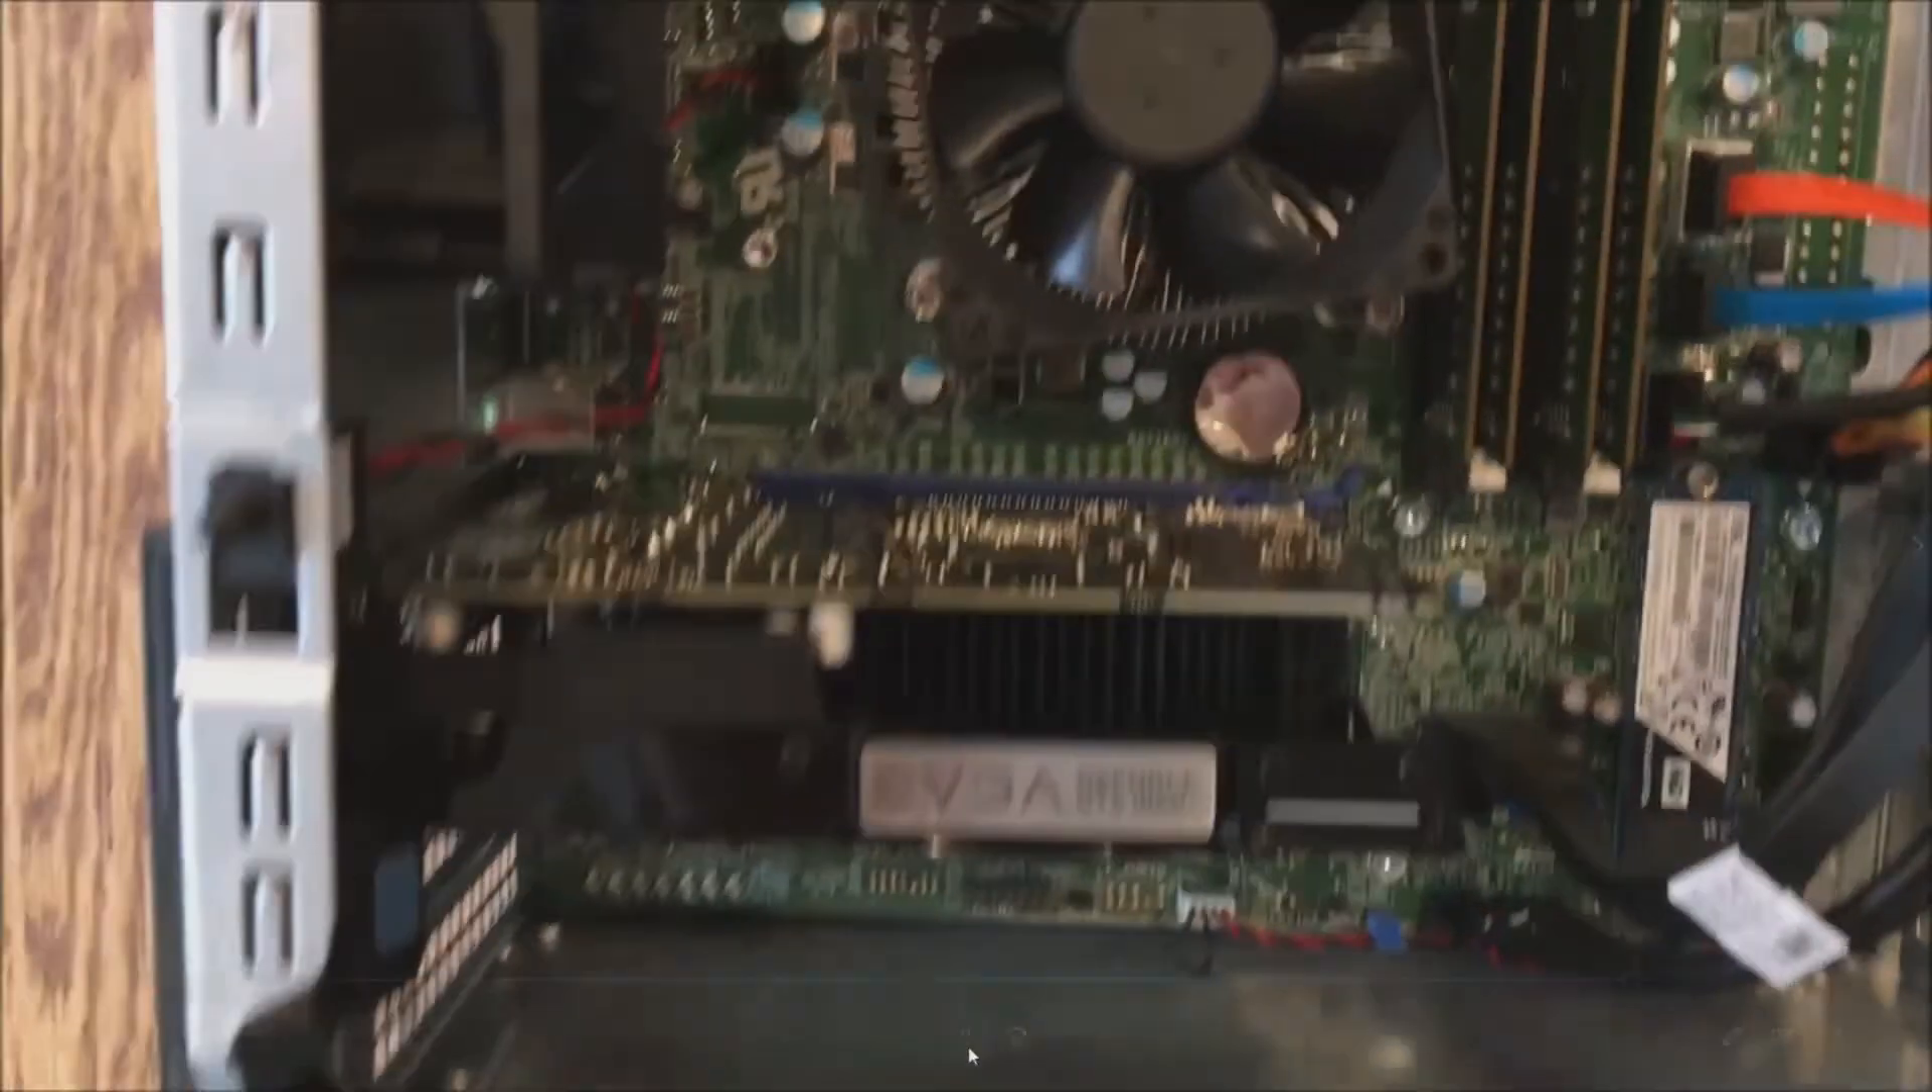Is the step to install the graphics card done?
Yes.